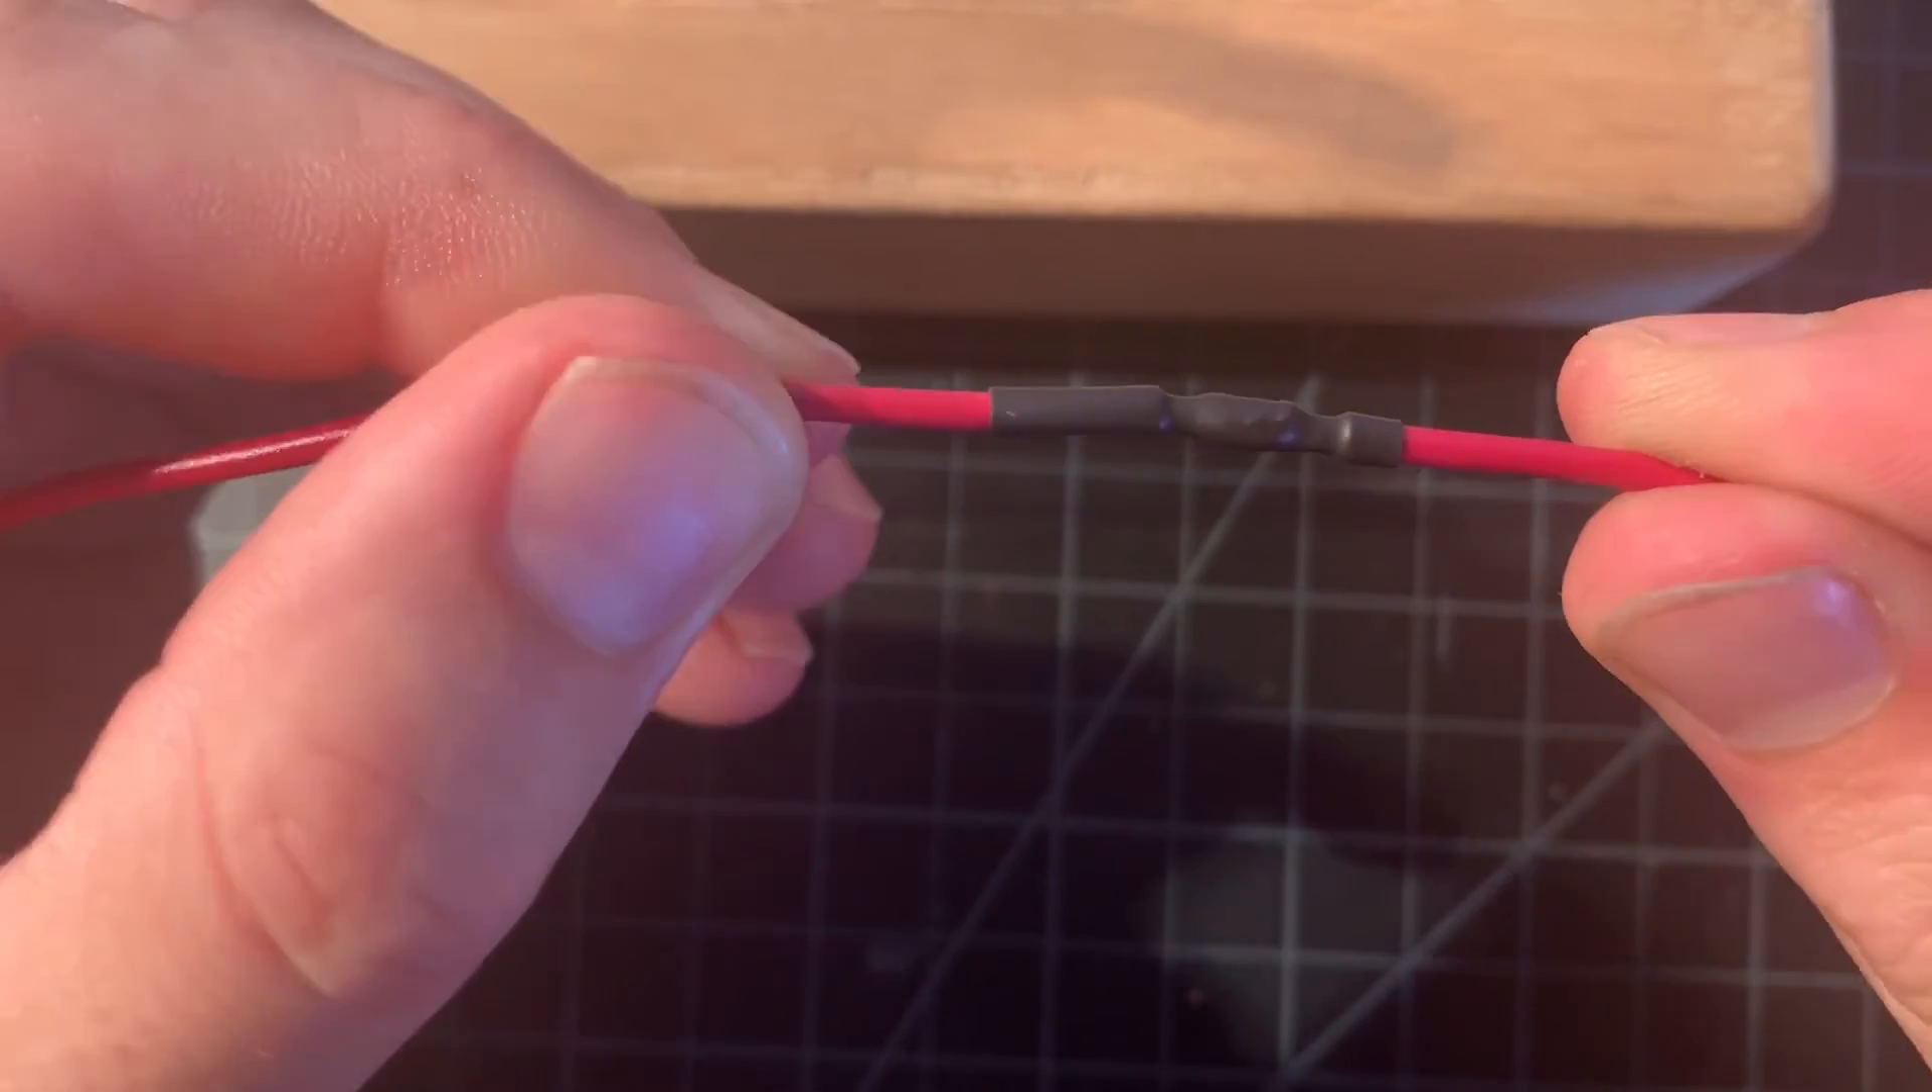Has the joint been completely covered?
Yes.